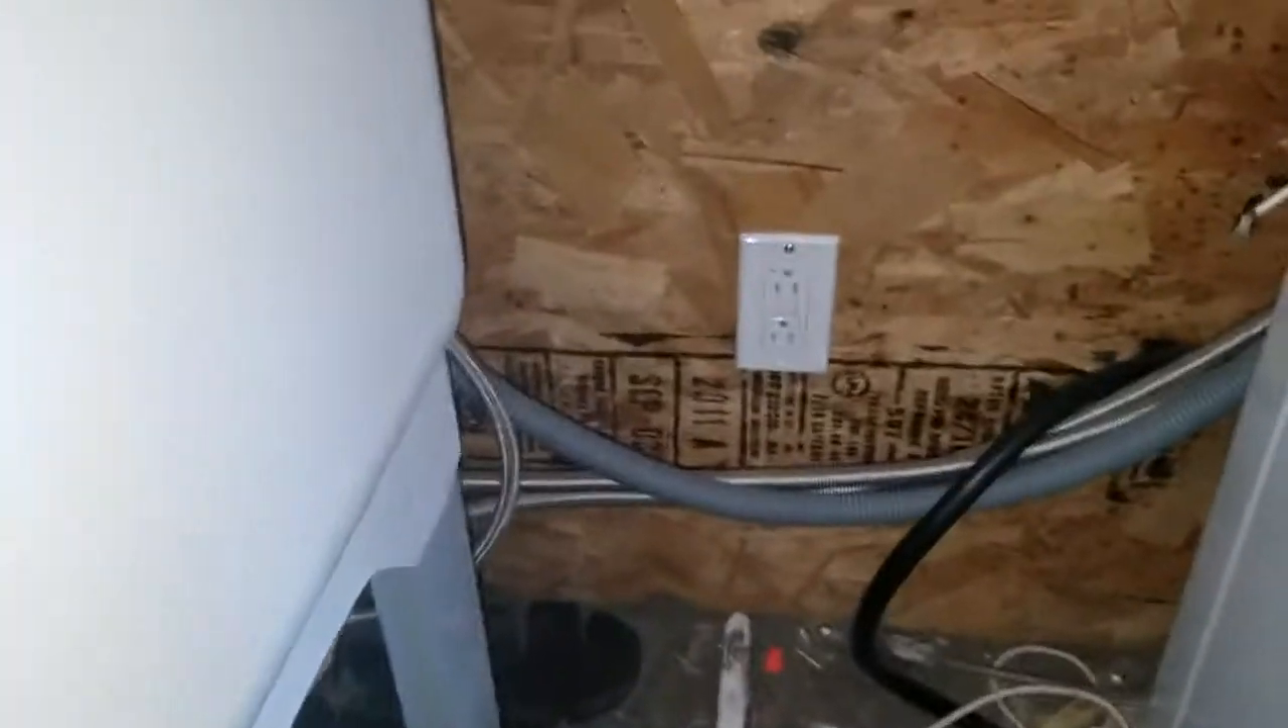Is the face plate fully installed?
Yes.